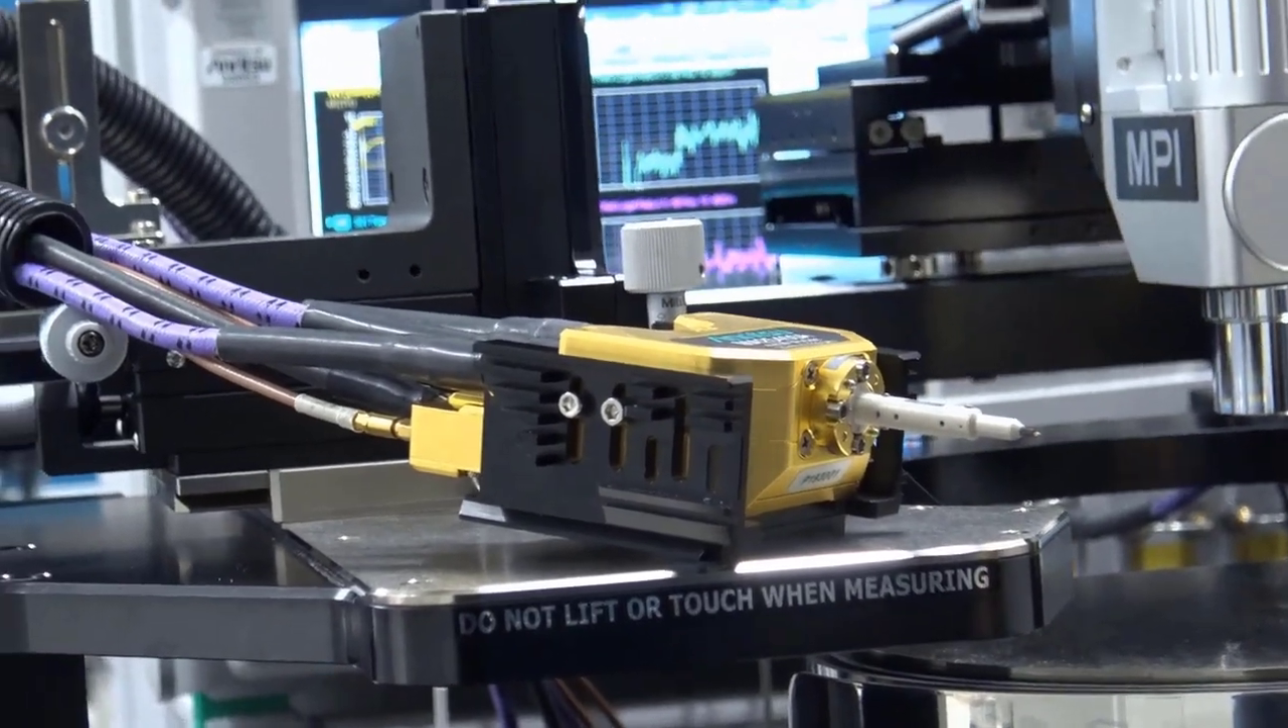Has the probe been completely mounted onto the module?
Yes.